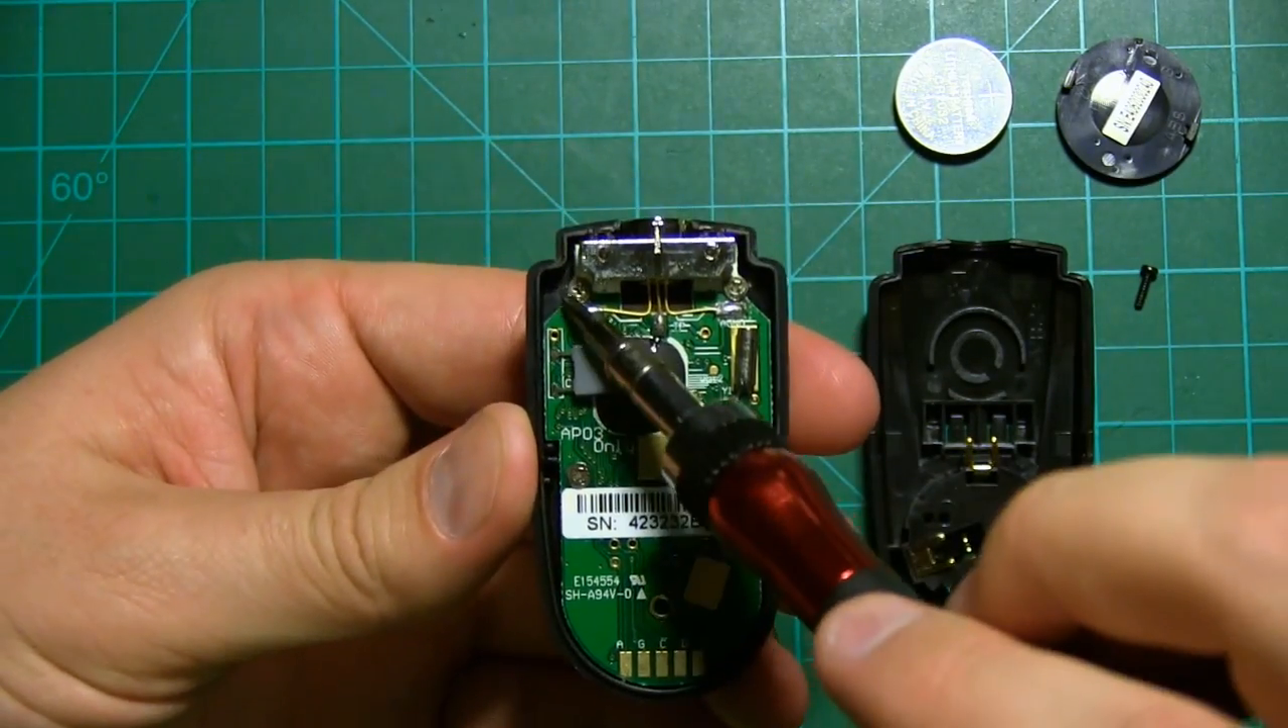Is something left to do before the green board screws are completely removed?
Yes.